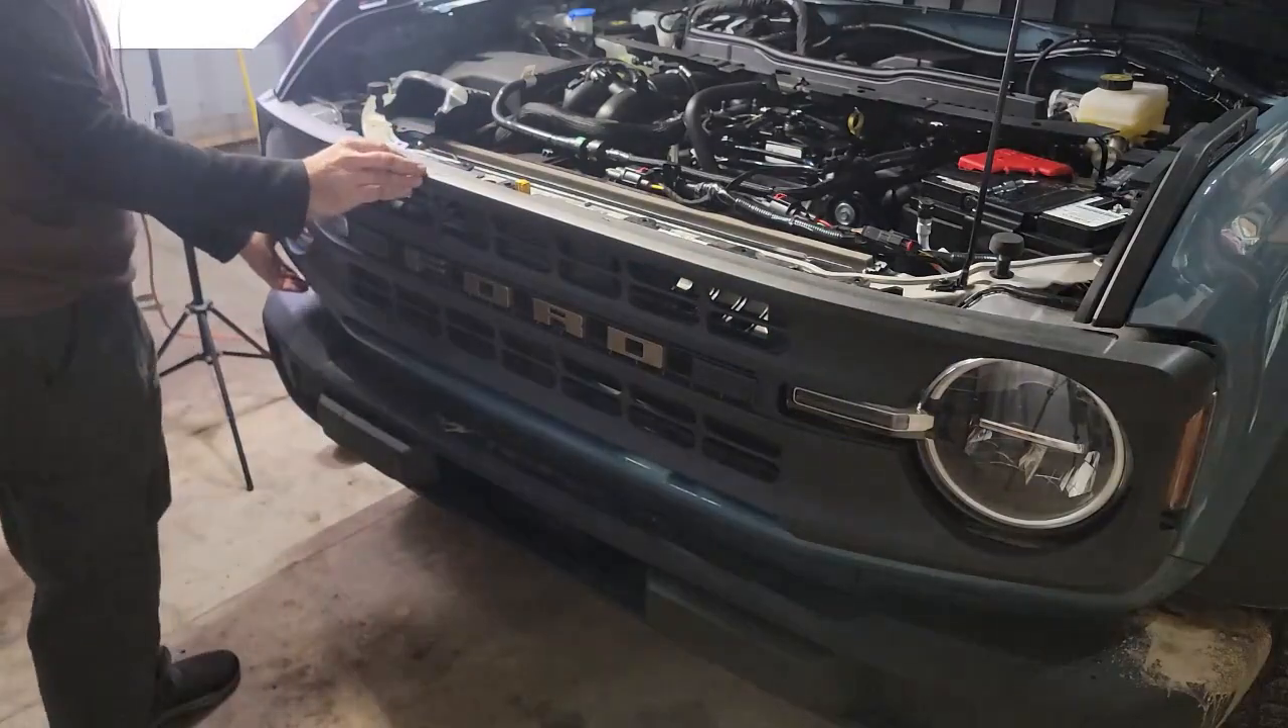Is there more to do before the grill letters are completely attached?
No.